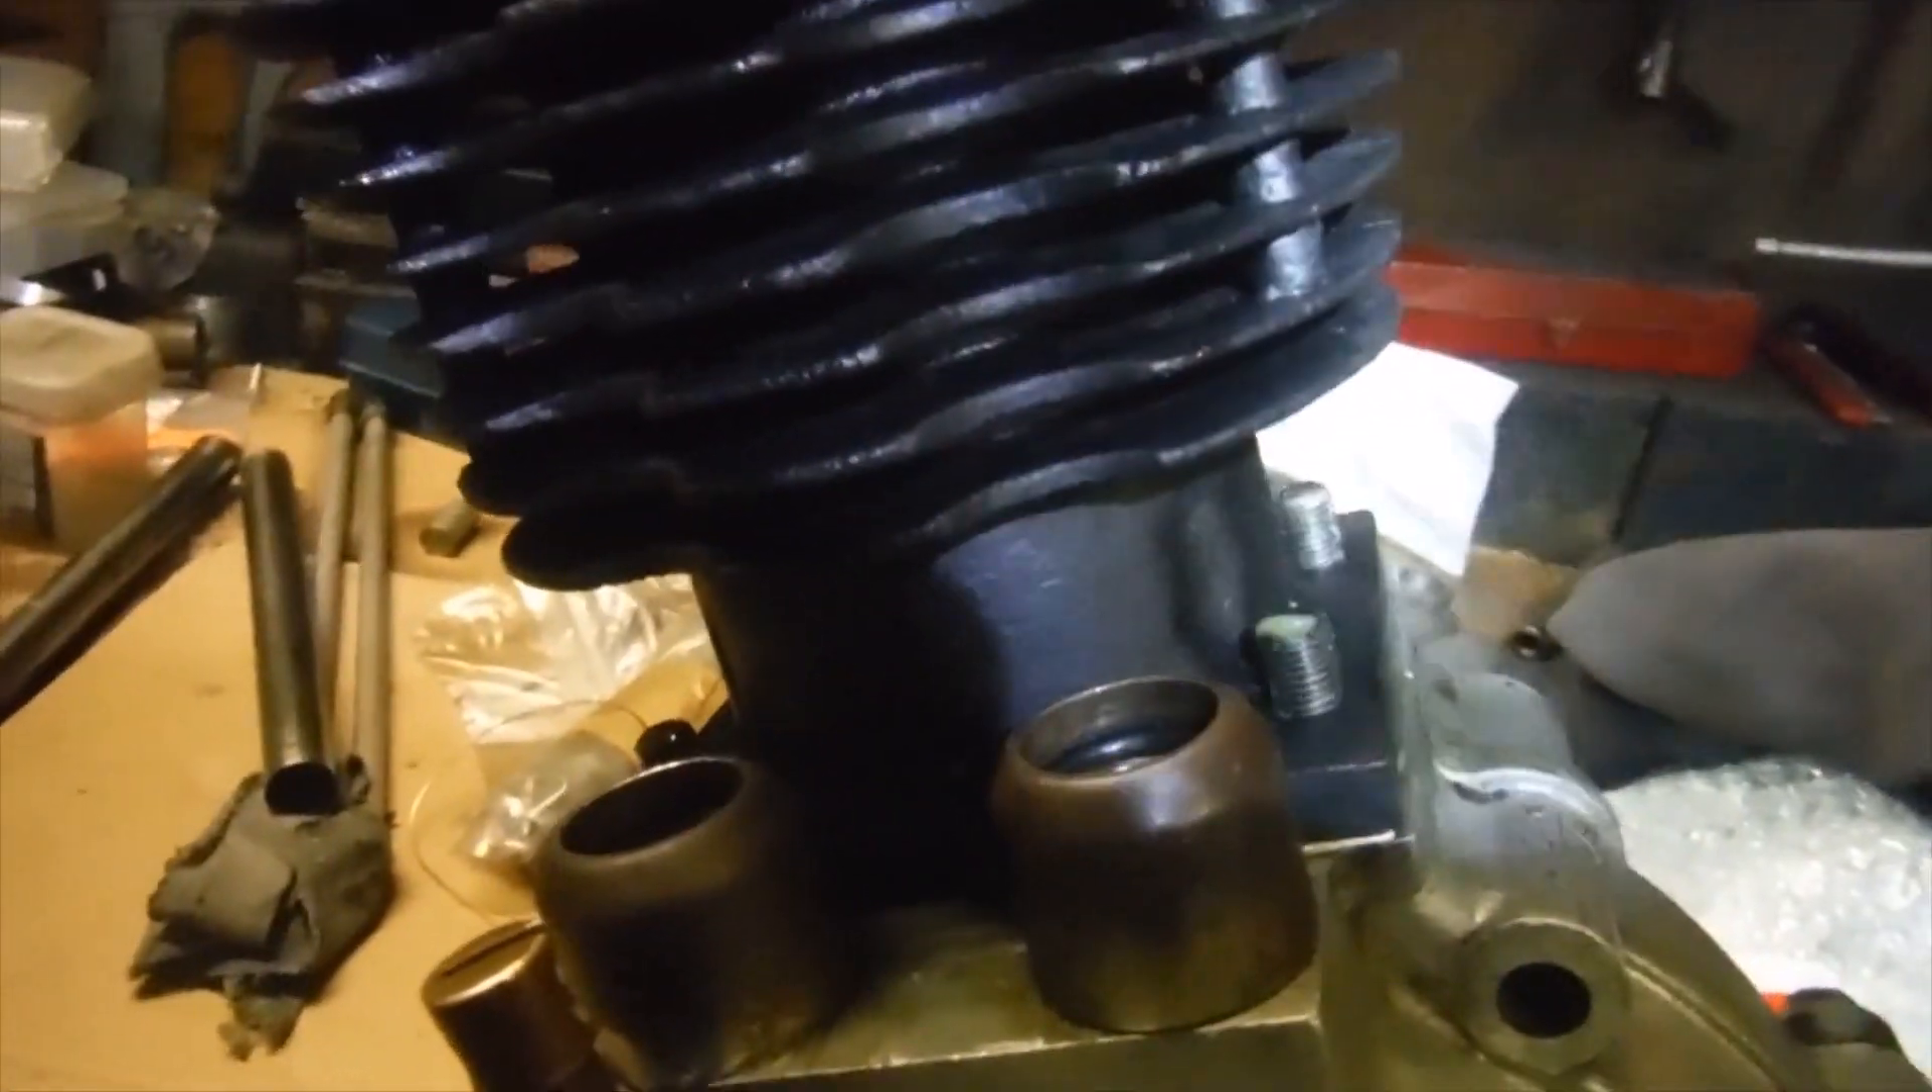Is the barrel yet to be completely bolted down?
Yes.